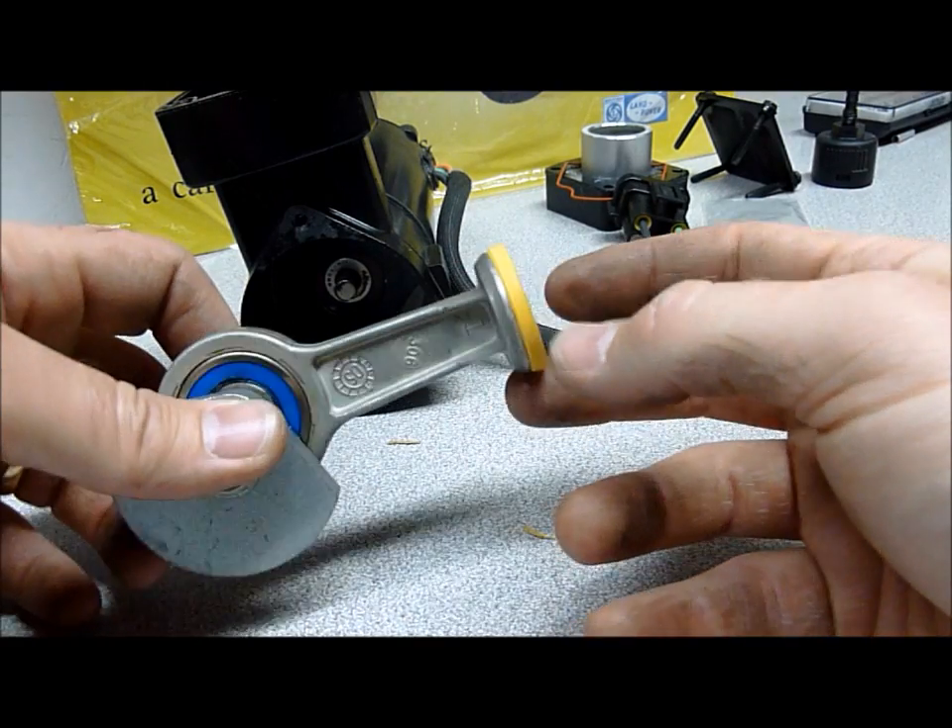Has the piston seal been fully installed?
Yes.